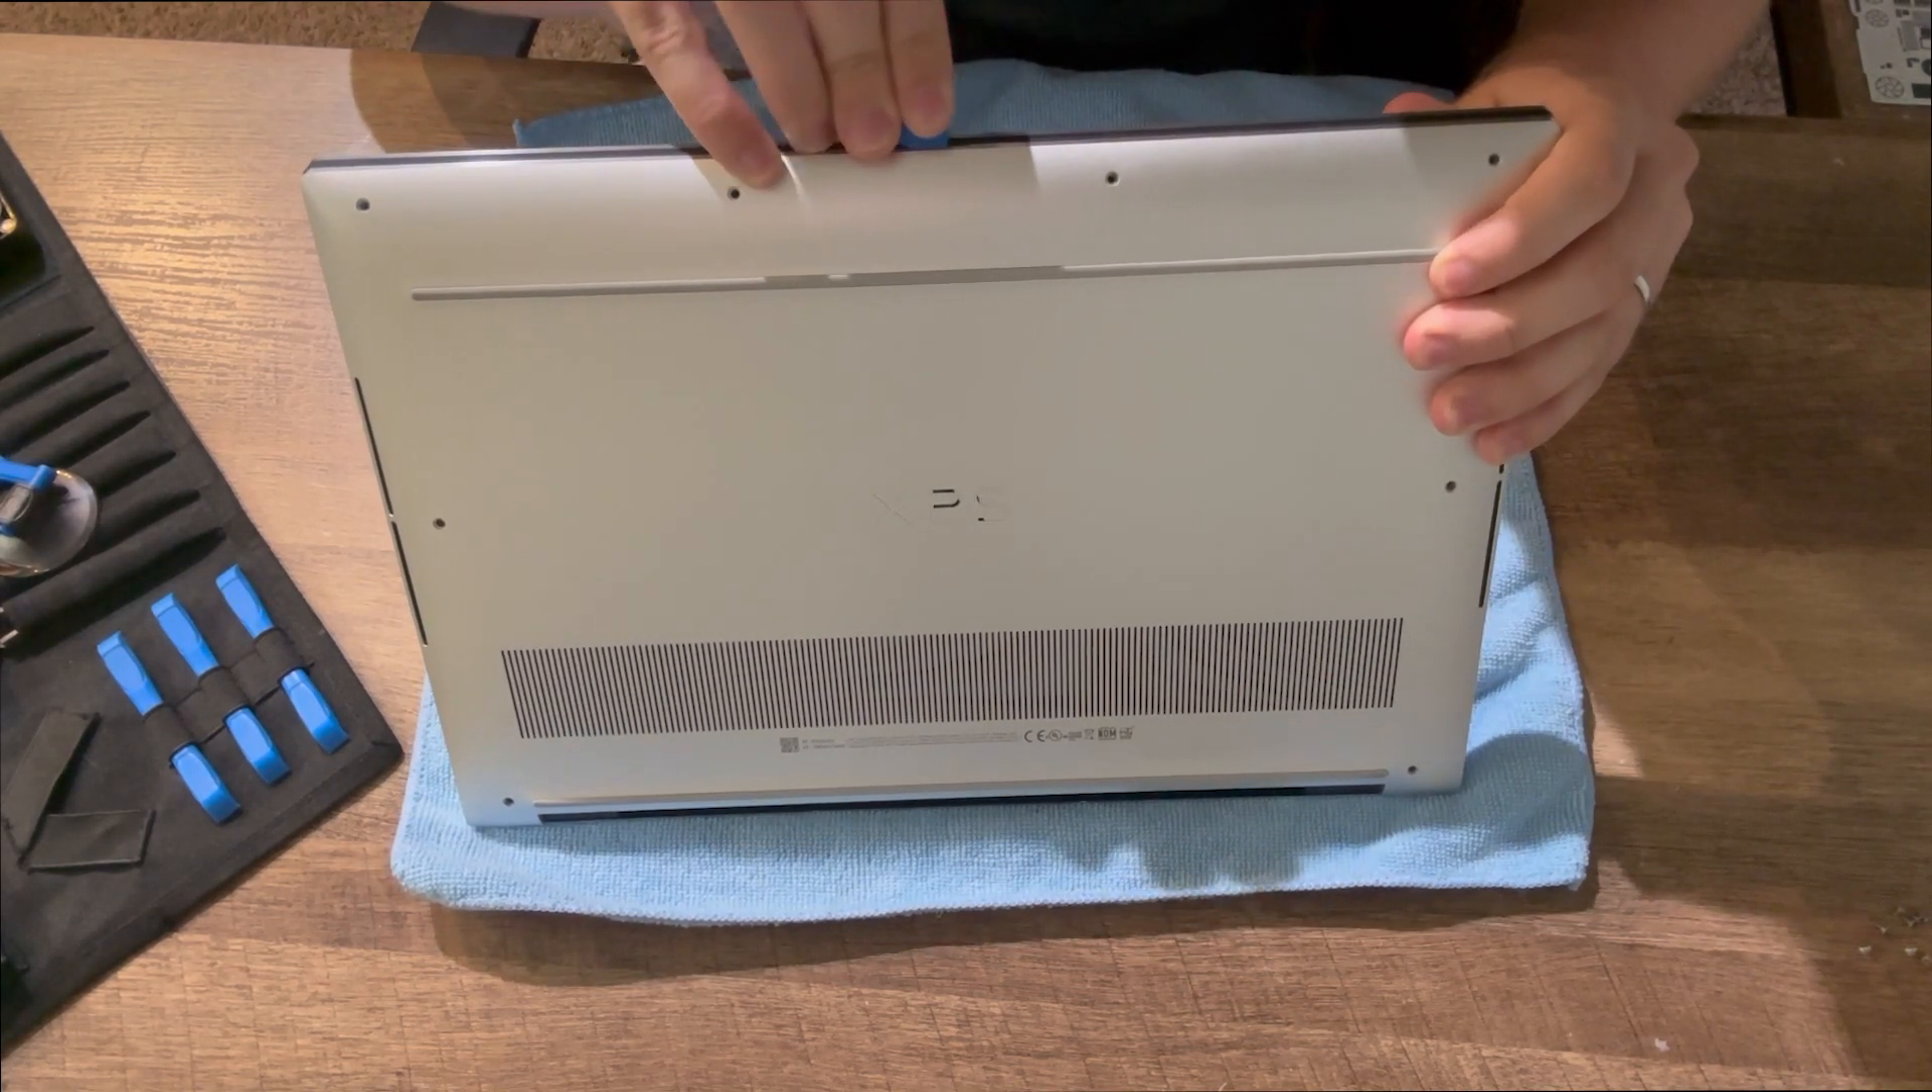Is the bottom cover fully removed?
No.